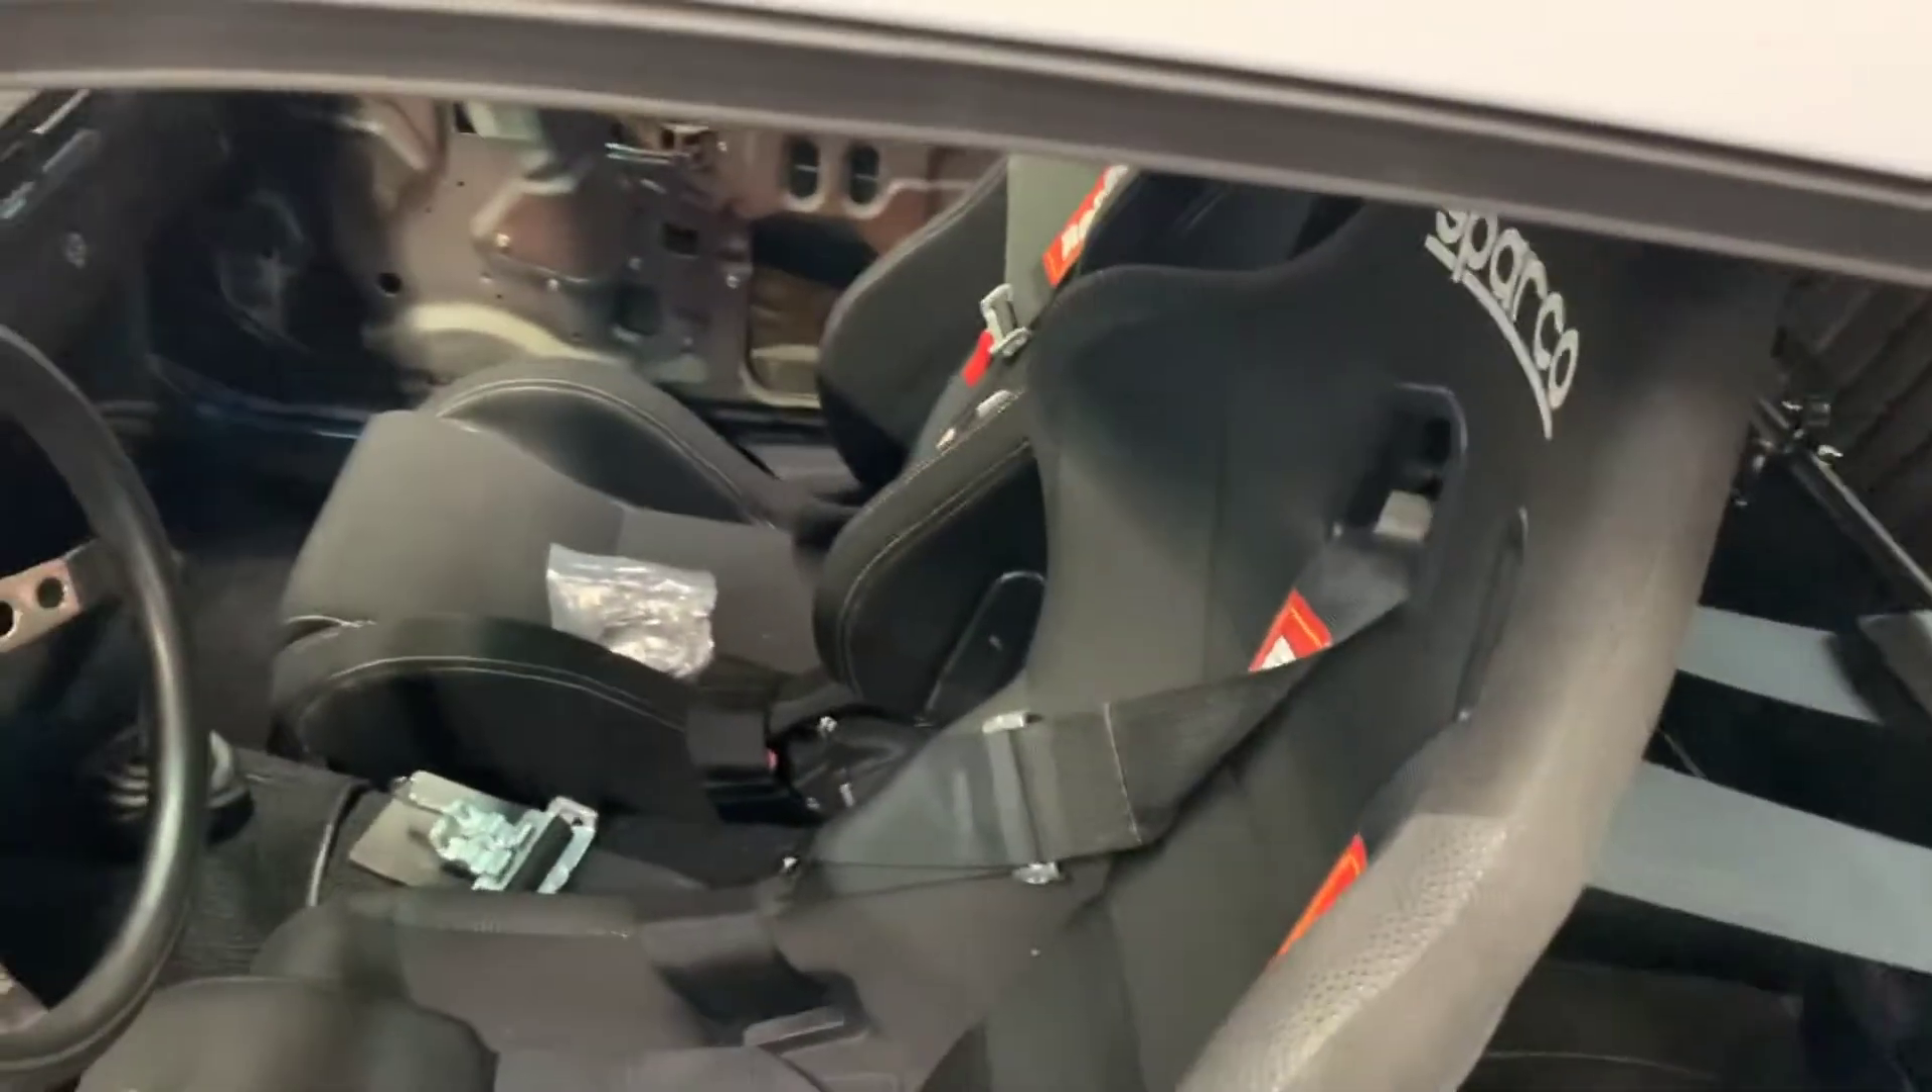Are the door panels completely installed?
No.